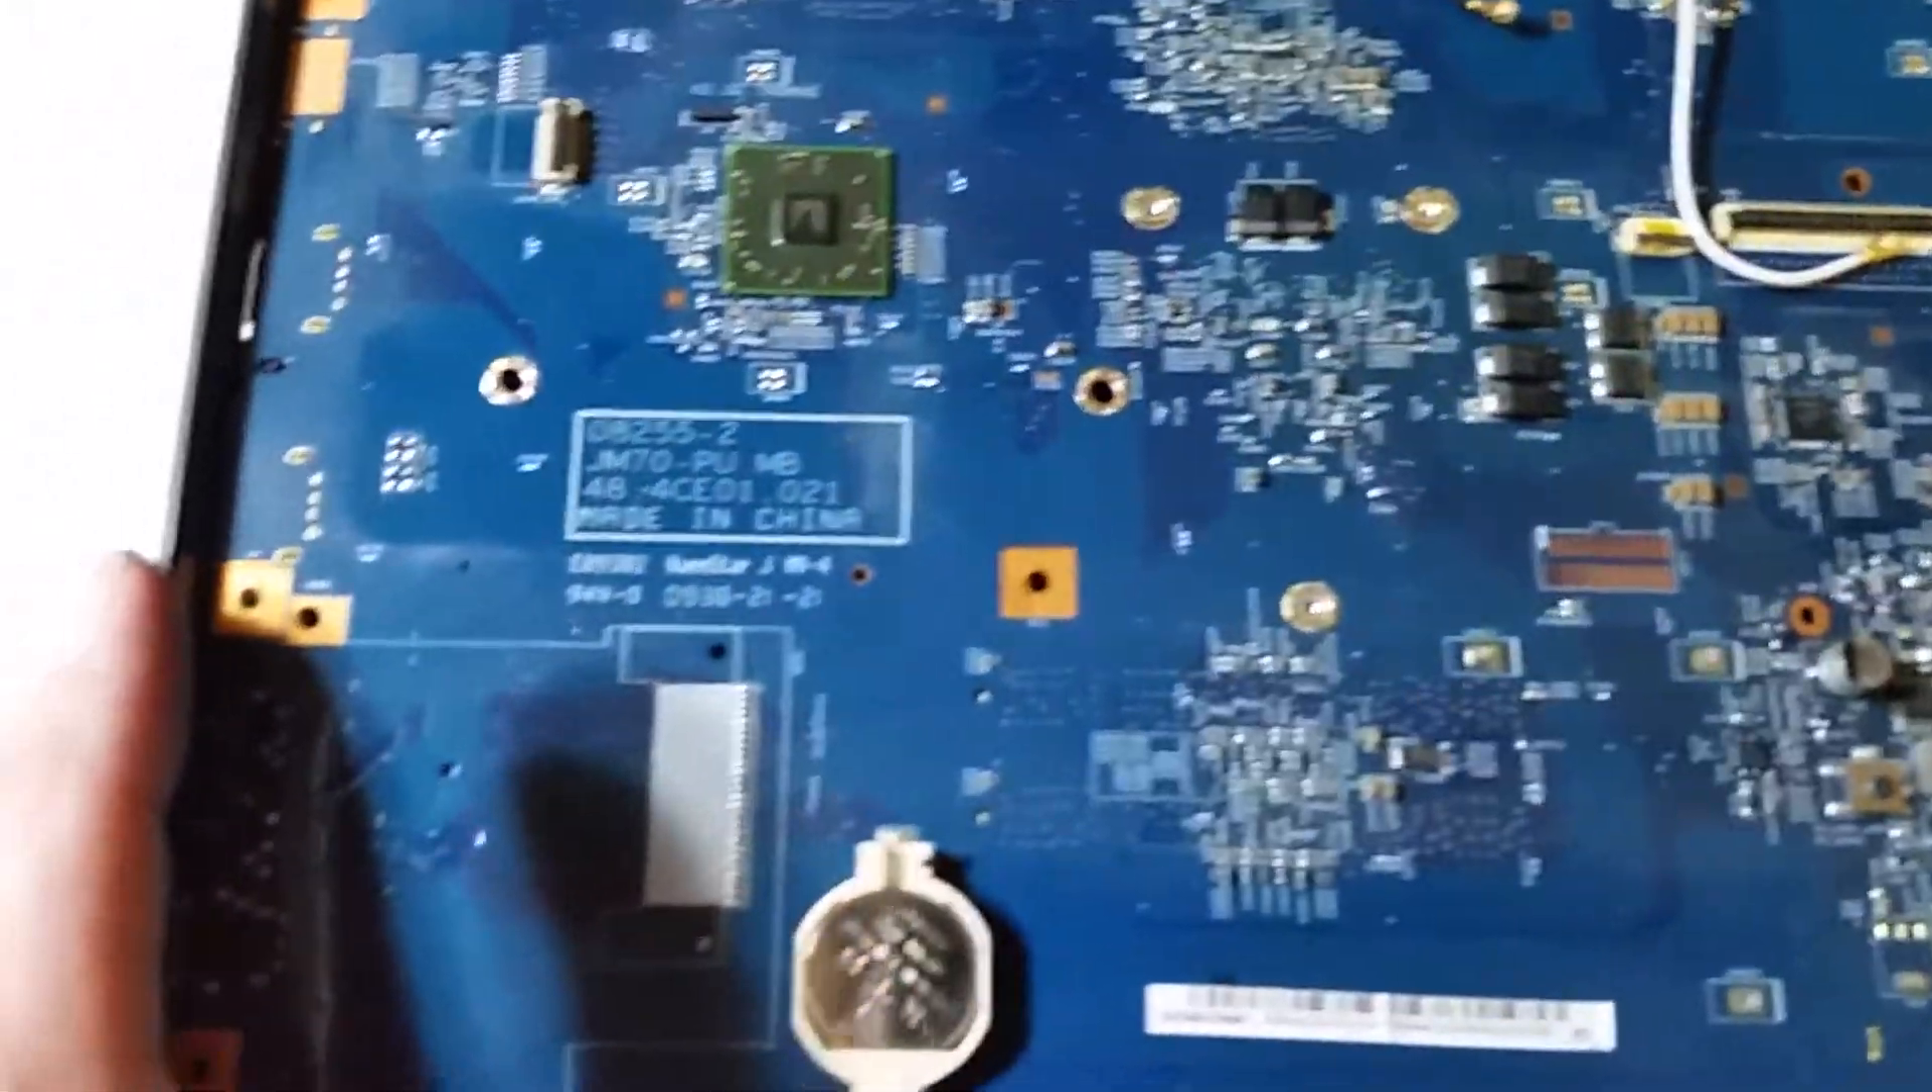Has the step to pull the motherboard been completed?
No.